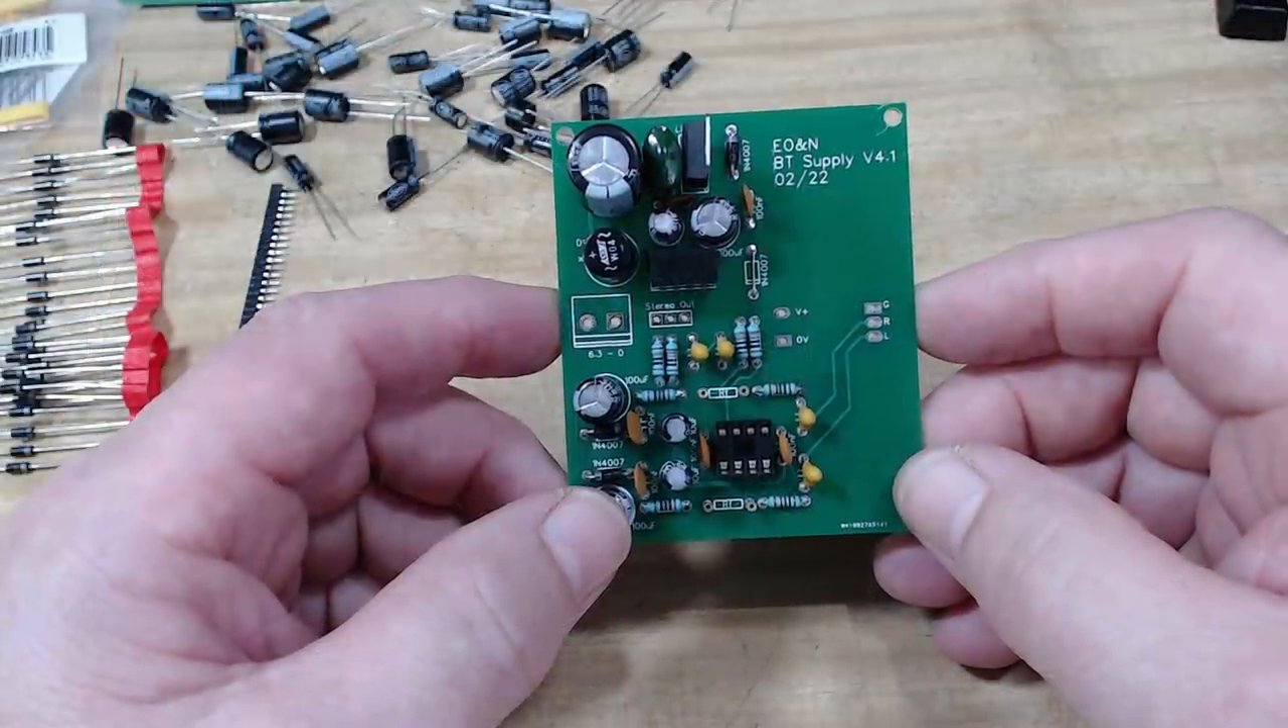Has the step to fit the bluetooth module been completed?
No.